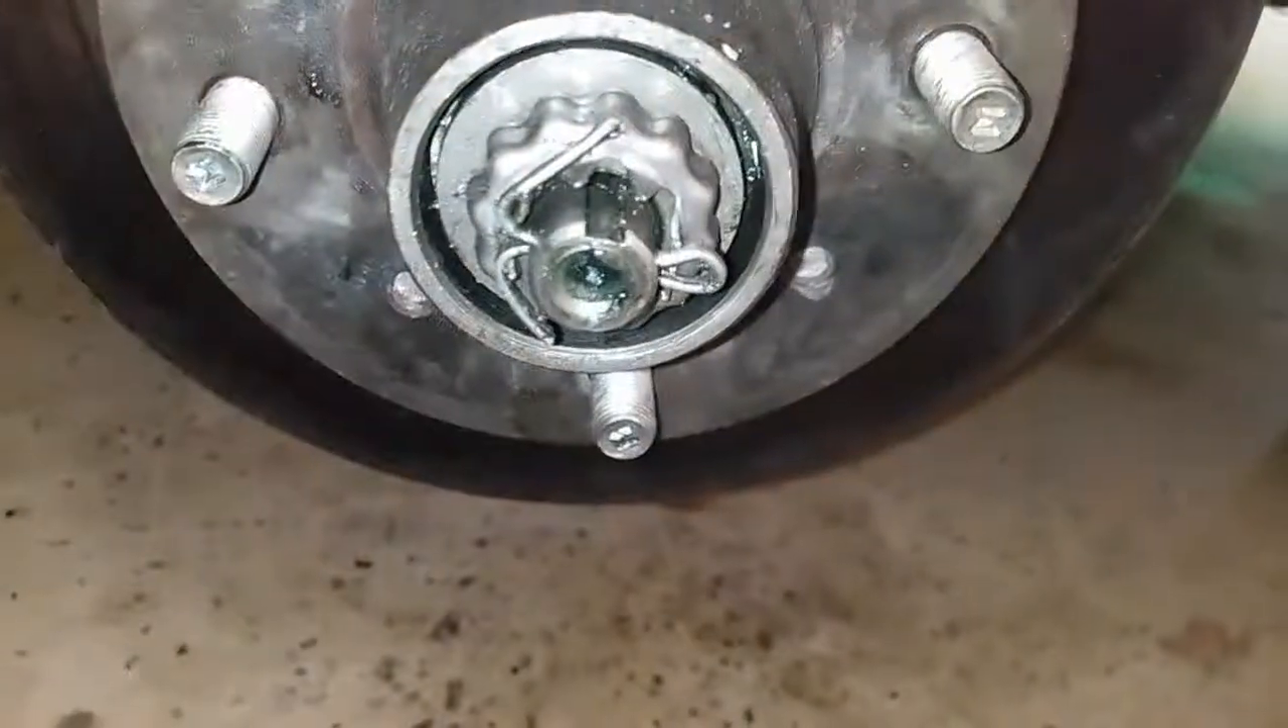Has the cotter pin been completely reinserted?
Yes.